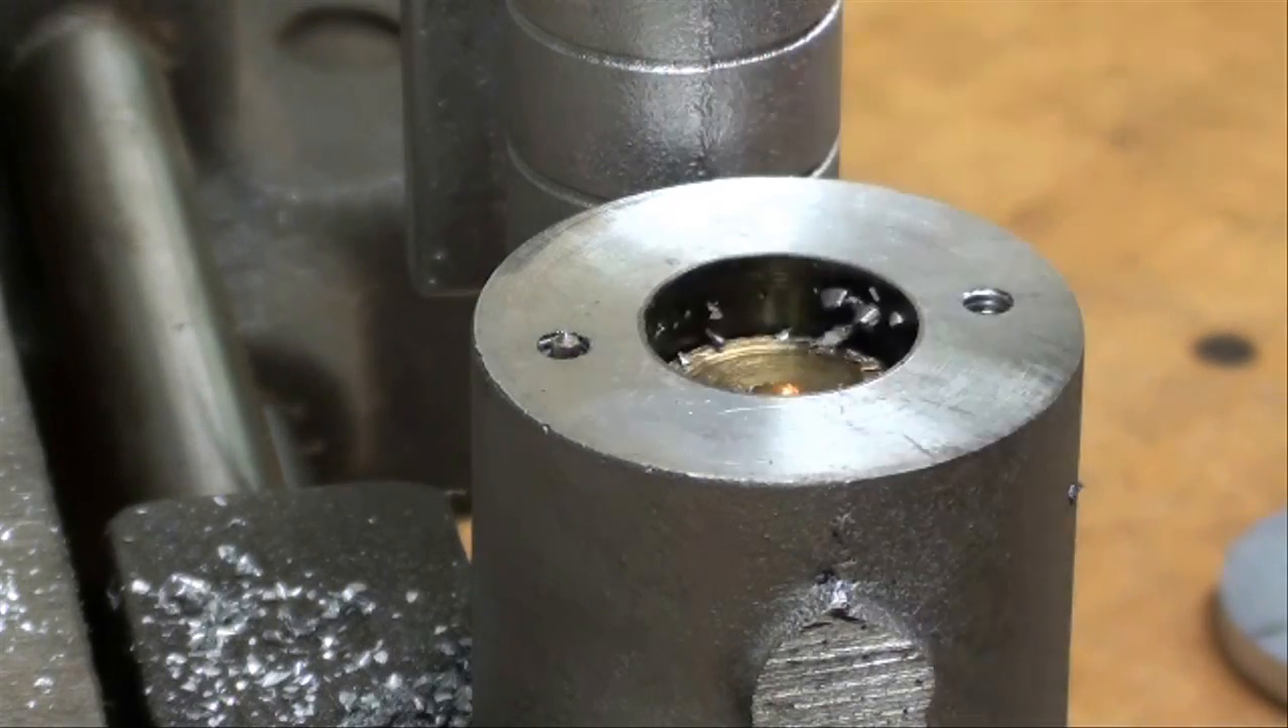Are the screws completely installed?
No.